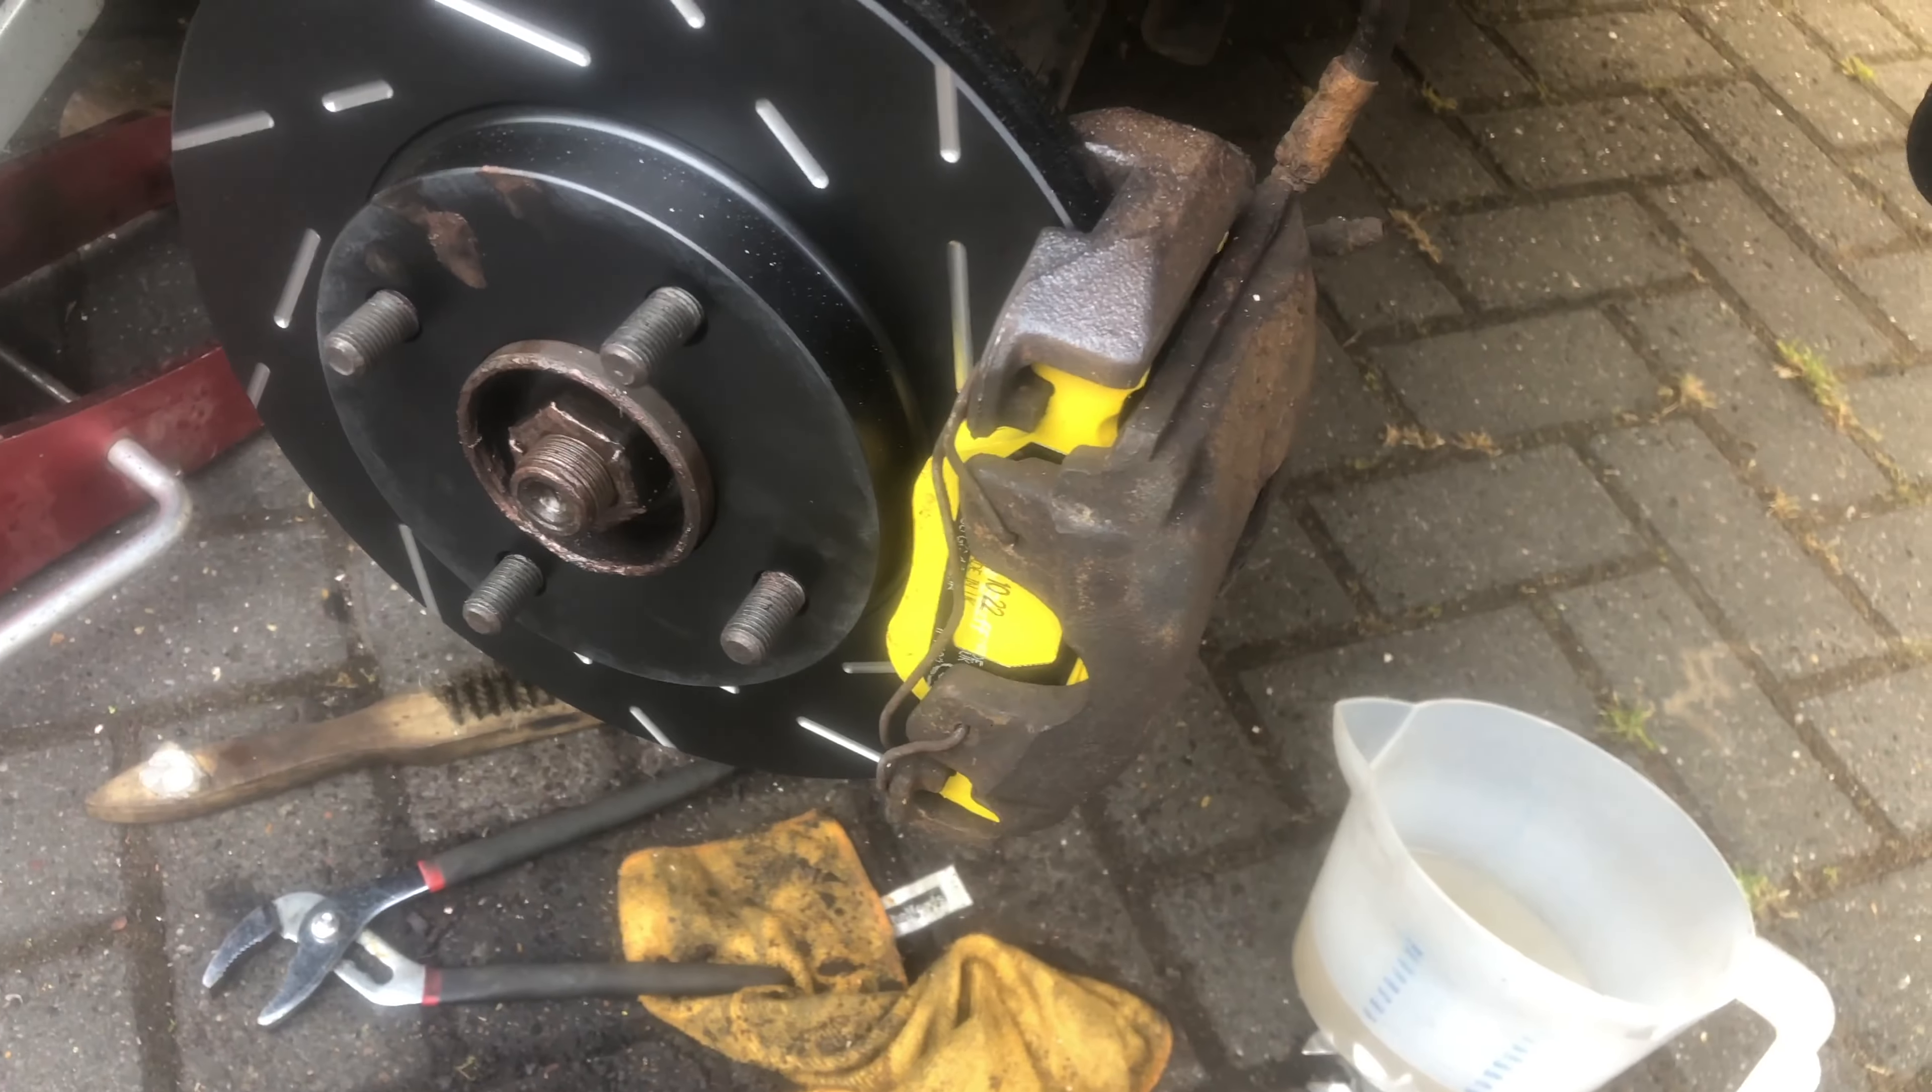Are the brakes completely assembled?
Yes.